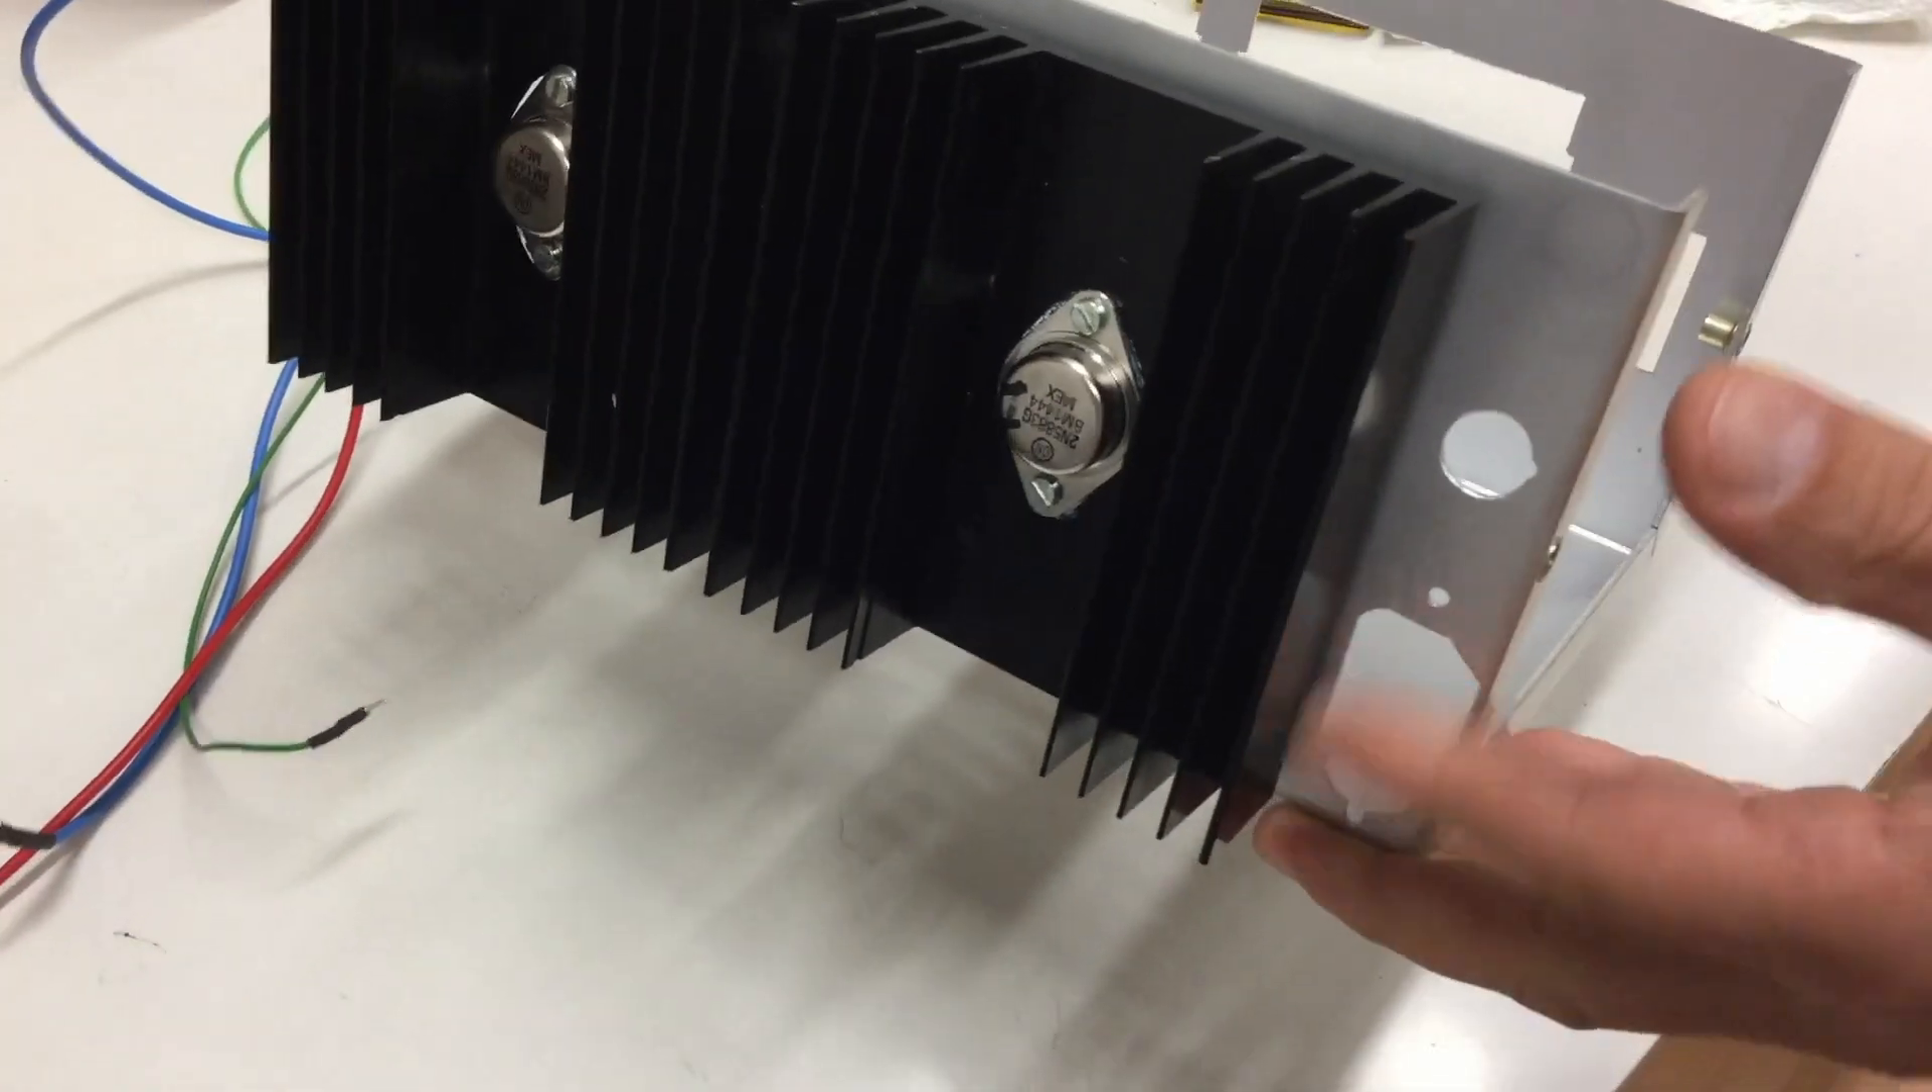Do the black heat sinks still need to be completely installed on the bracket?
No.